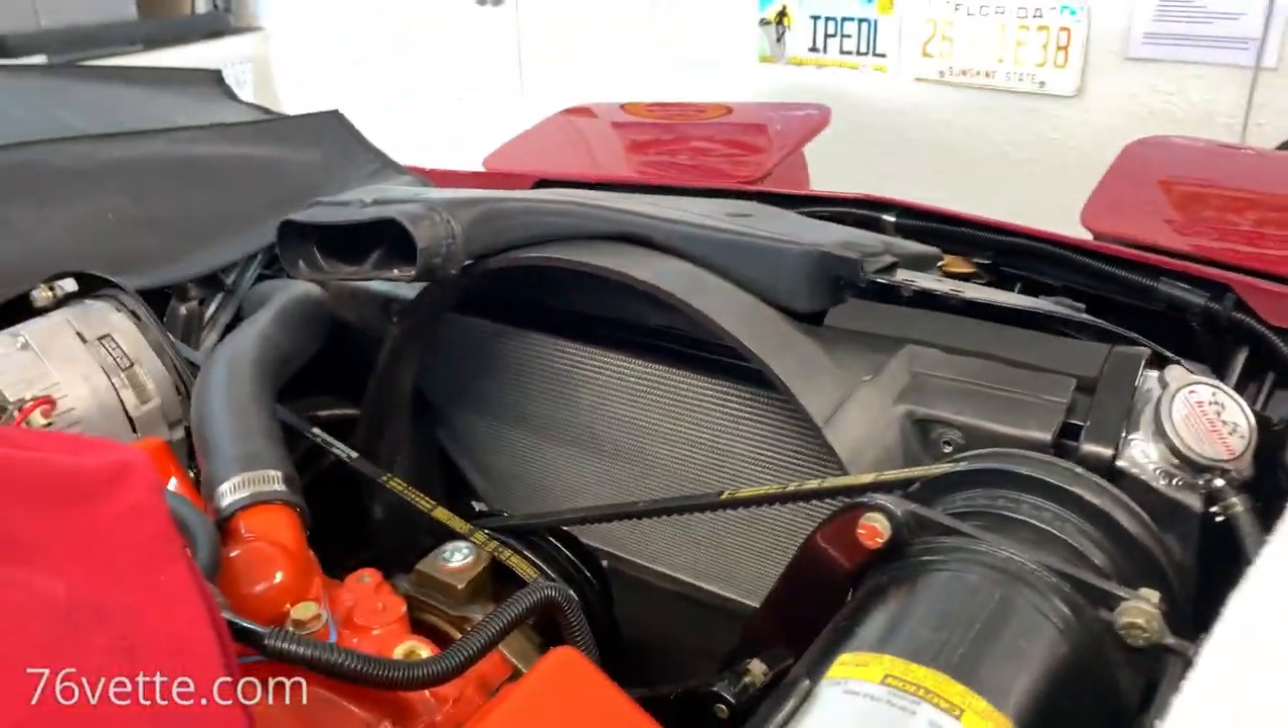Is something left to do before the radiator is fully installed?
No.